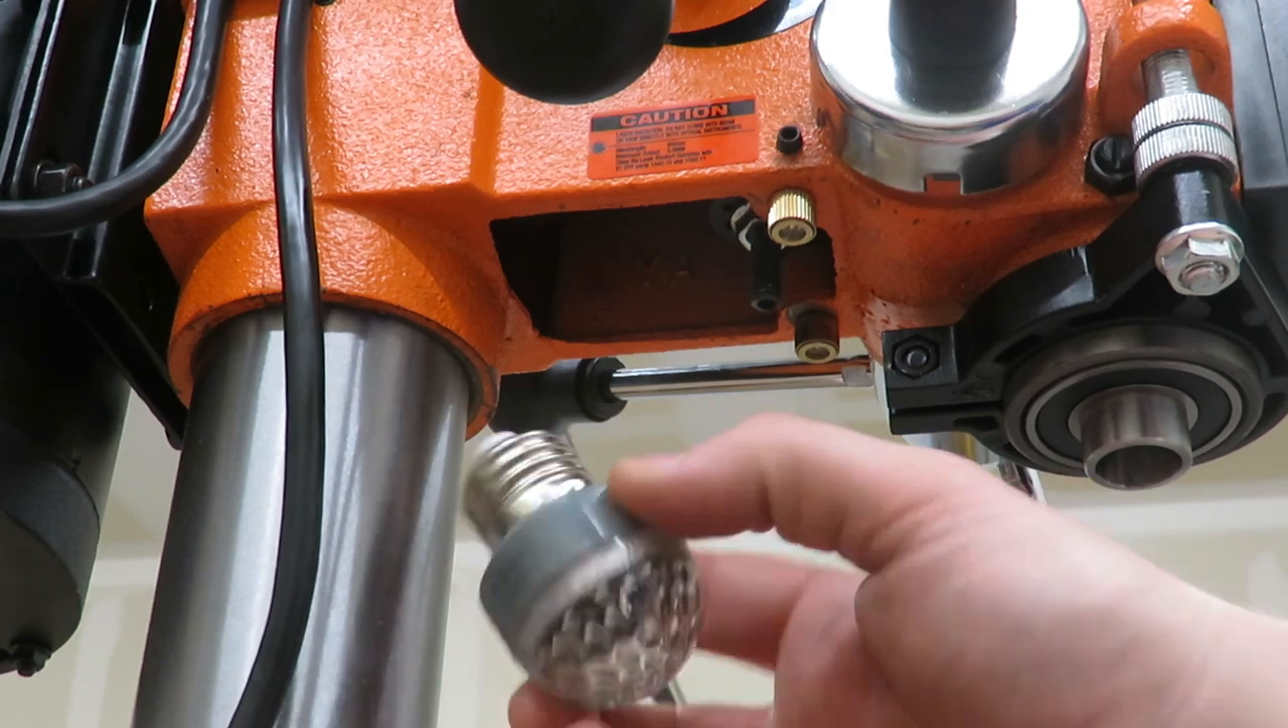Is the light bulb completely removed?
Yes.